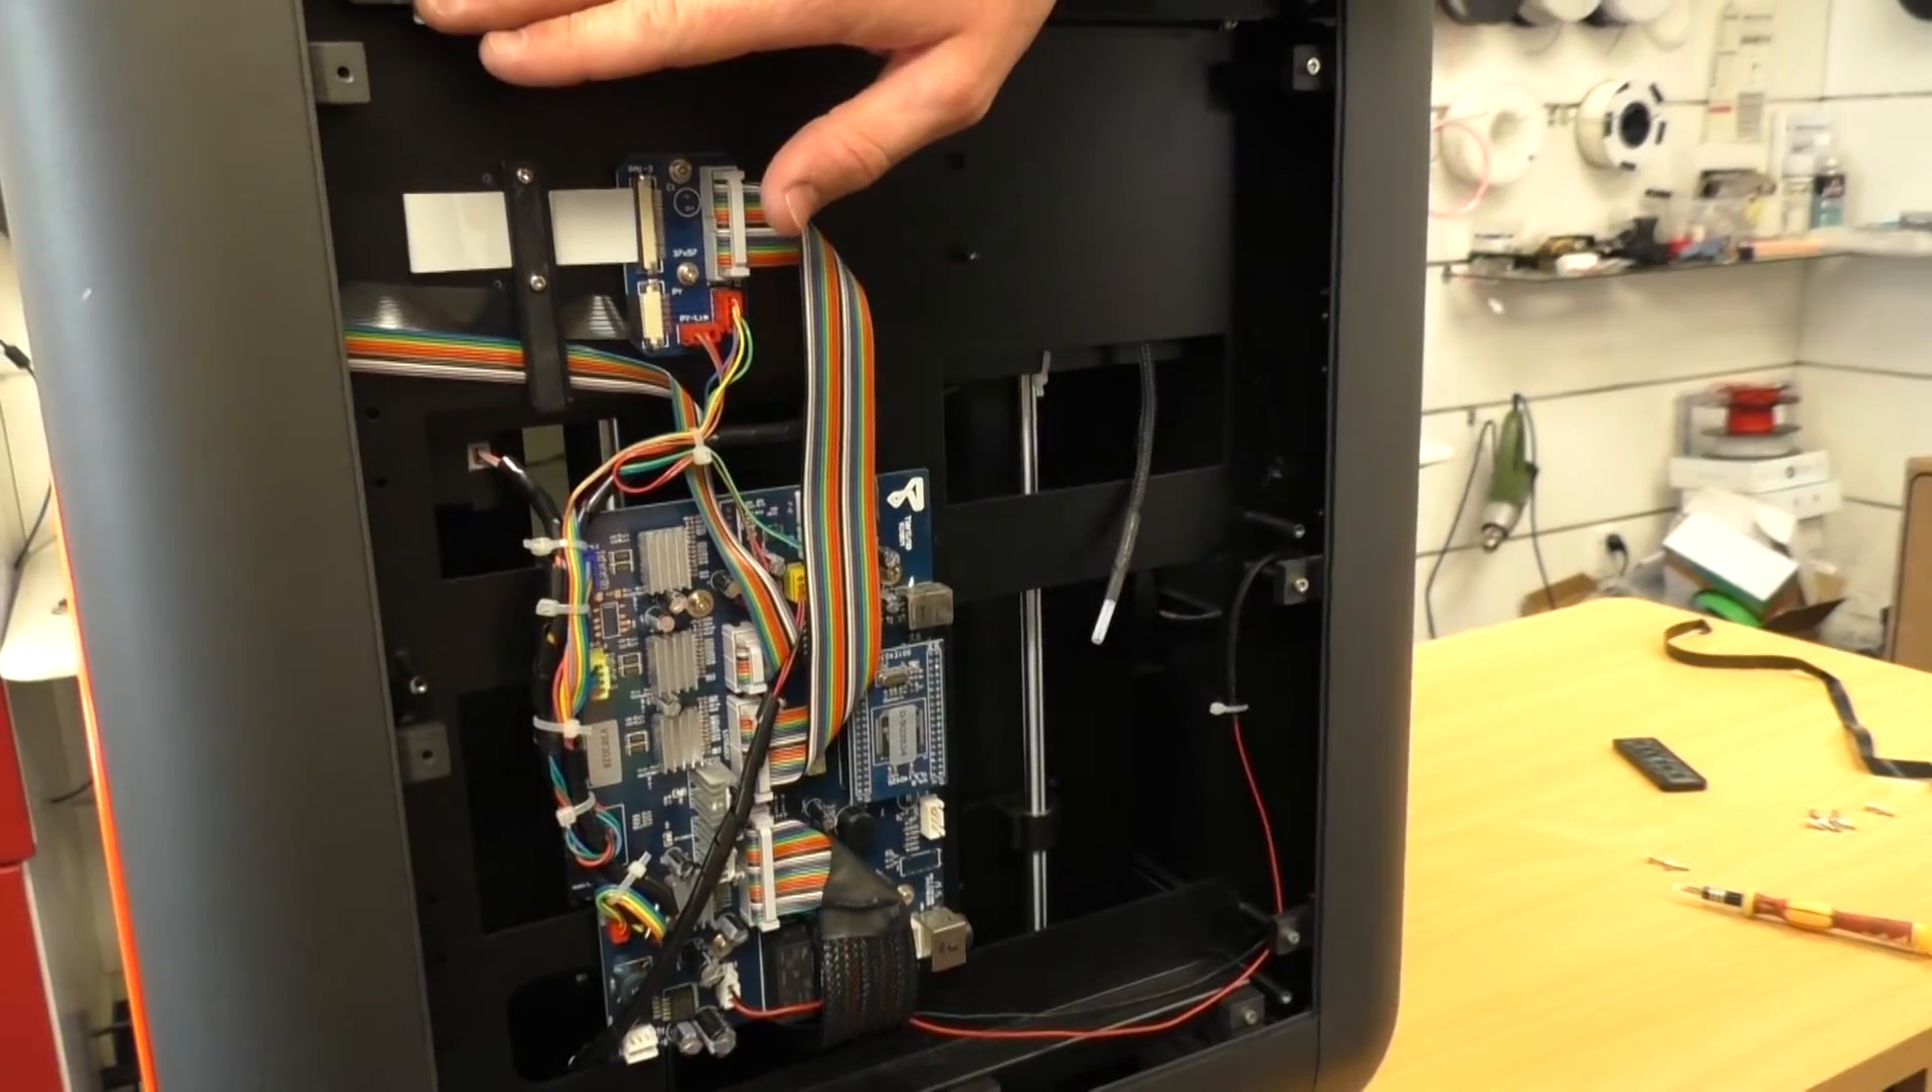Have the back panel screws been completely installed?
No.